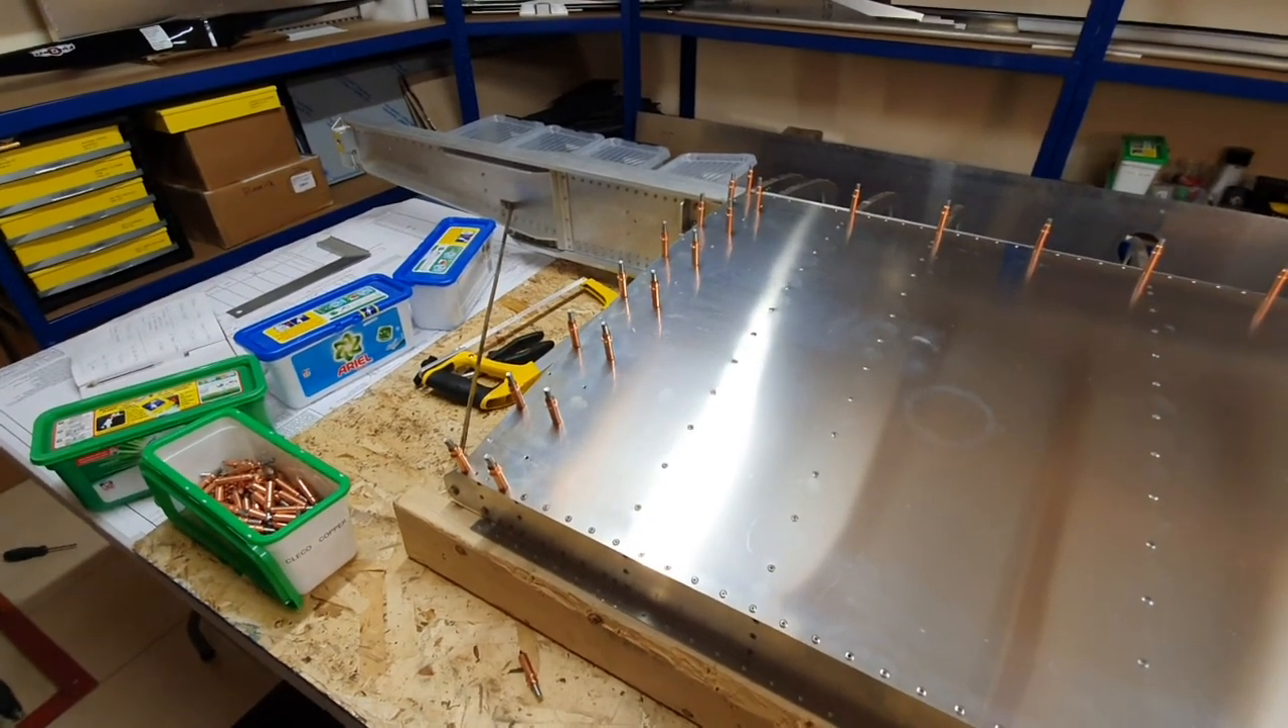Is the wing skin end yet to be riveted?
Yes.